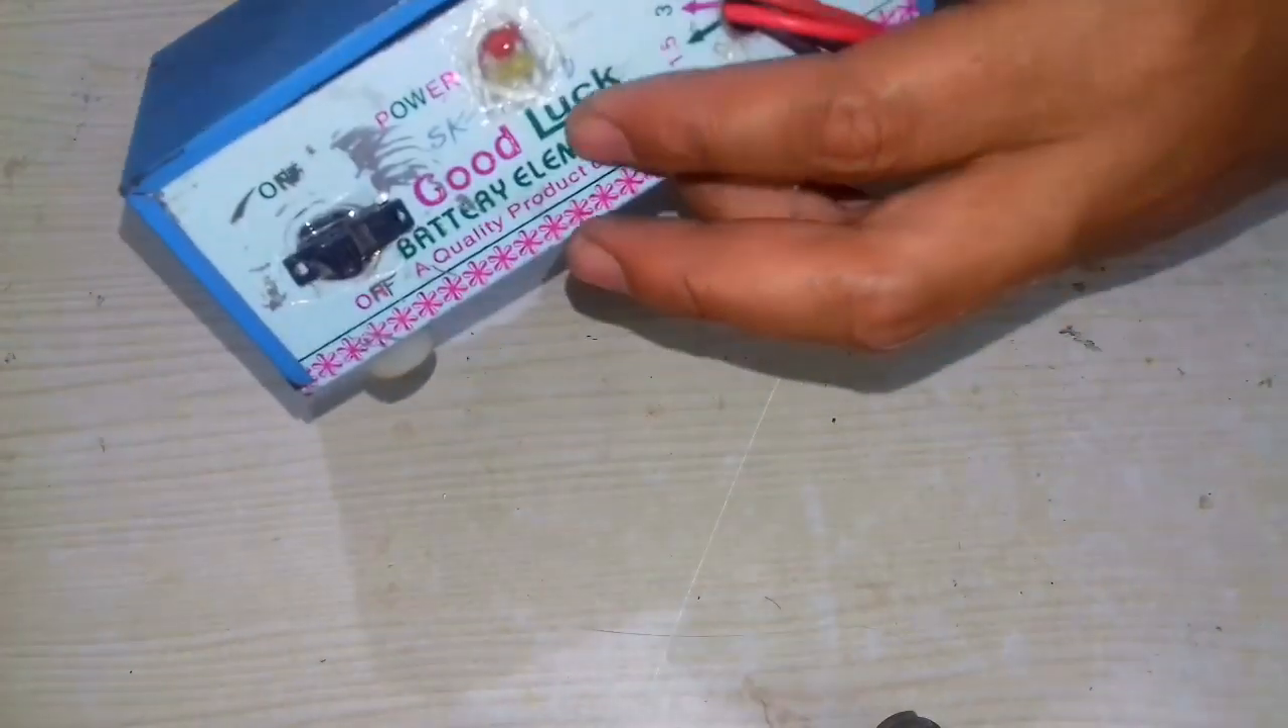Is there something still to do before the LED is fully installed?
No.